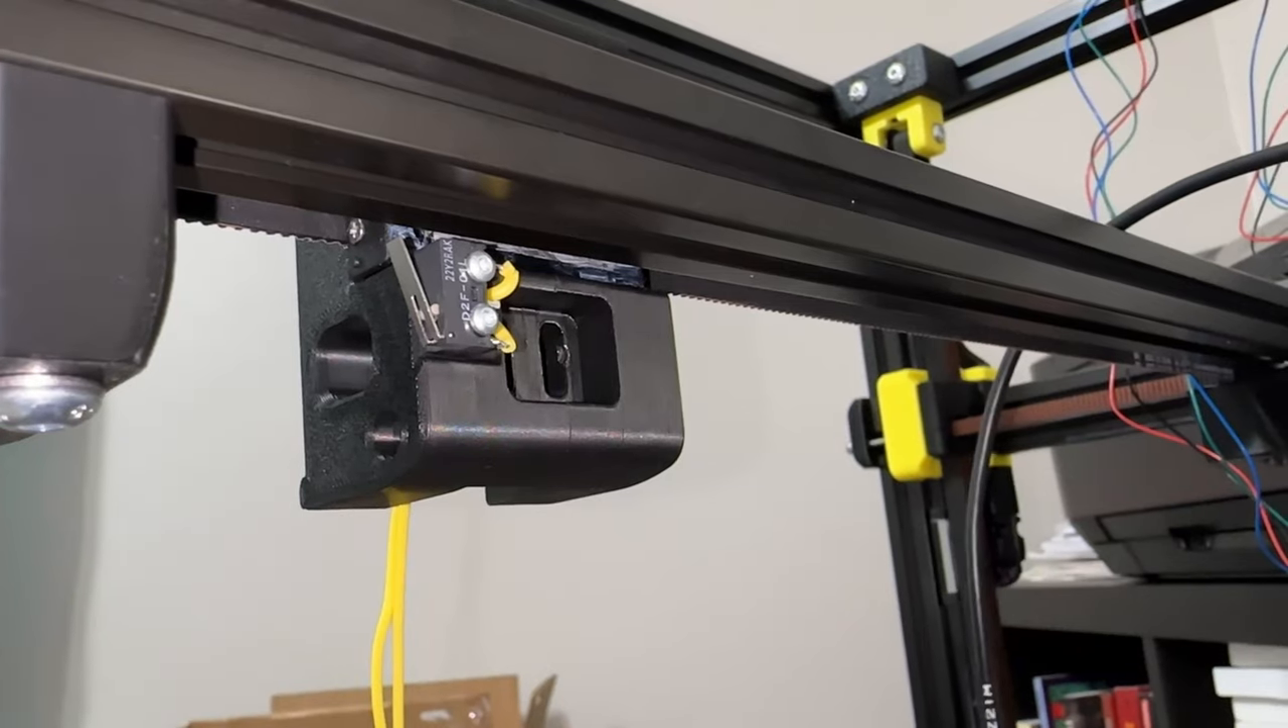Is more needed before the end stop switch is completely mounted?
No.